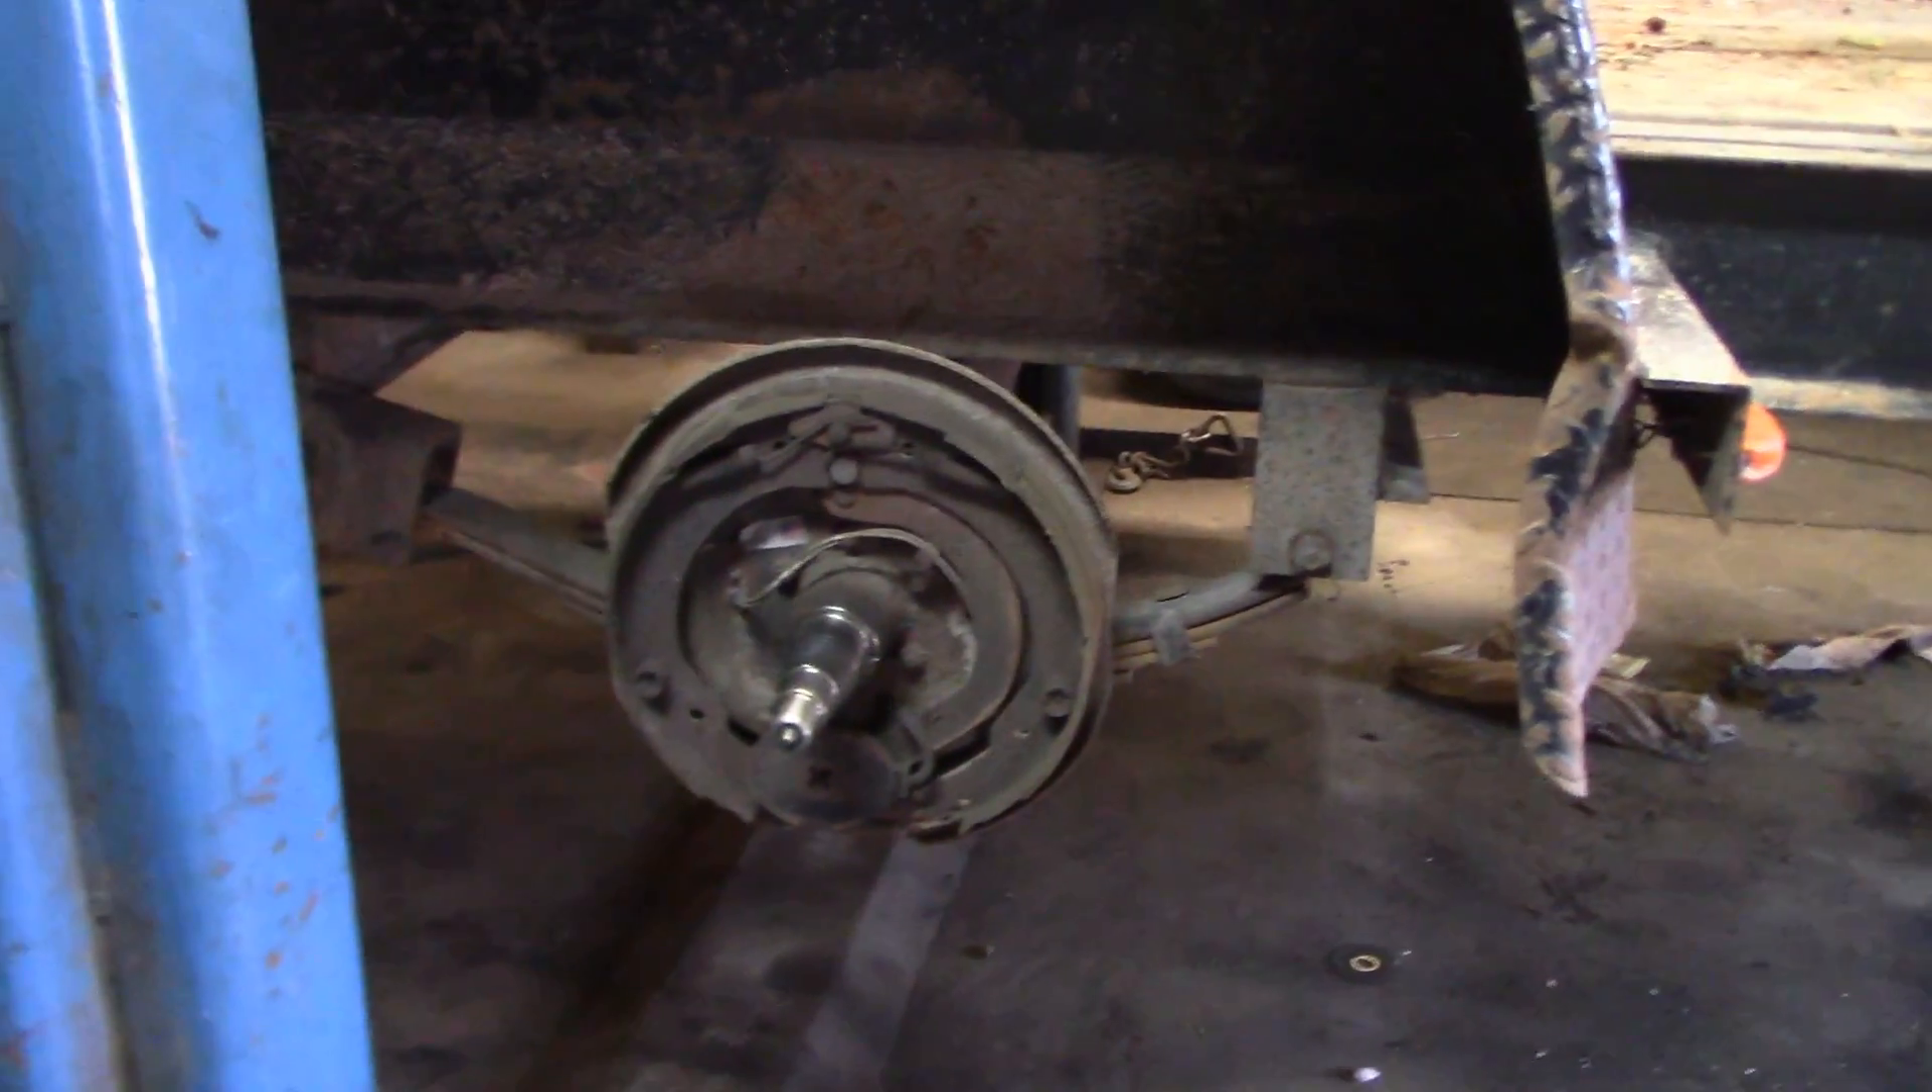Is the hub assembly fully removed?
Yes.